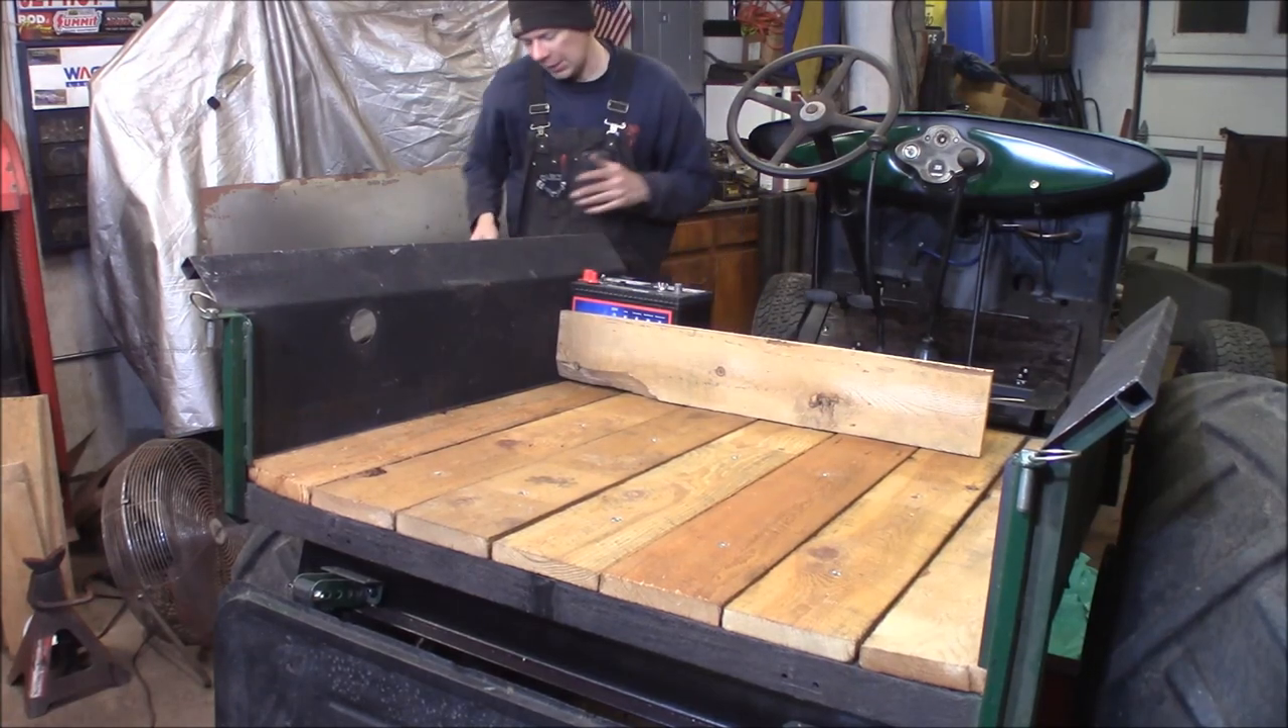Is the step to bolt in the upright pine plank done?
No.